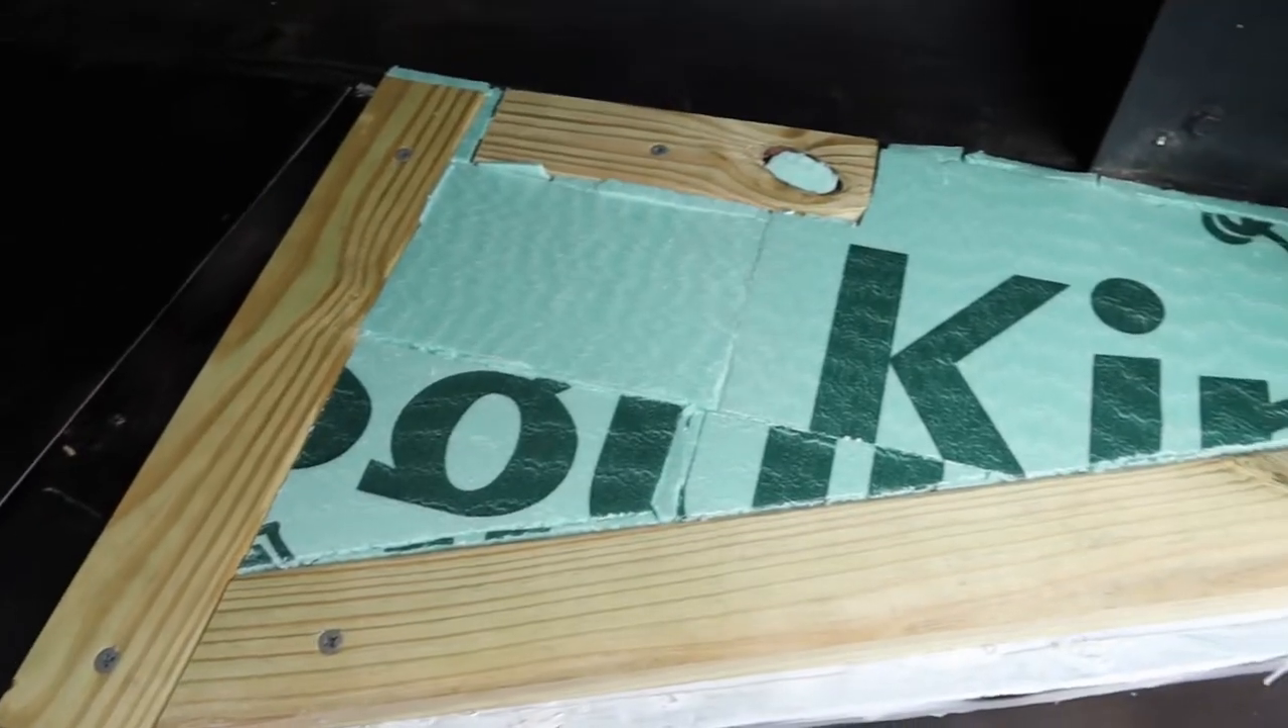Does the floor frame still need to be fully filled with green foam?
No.